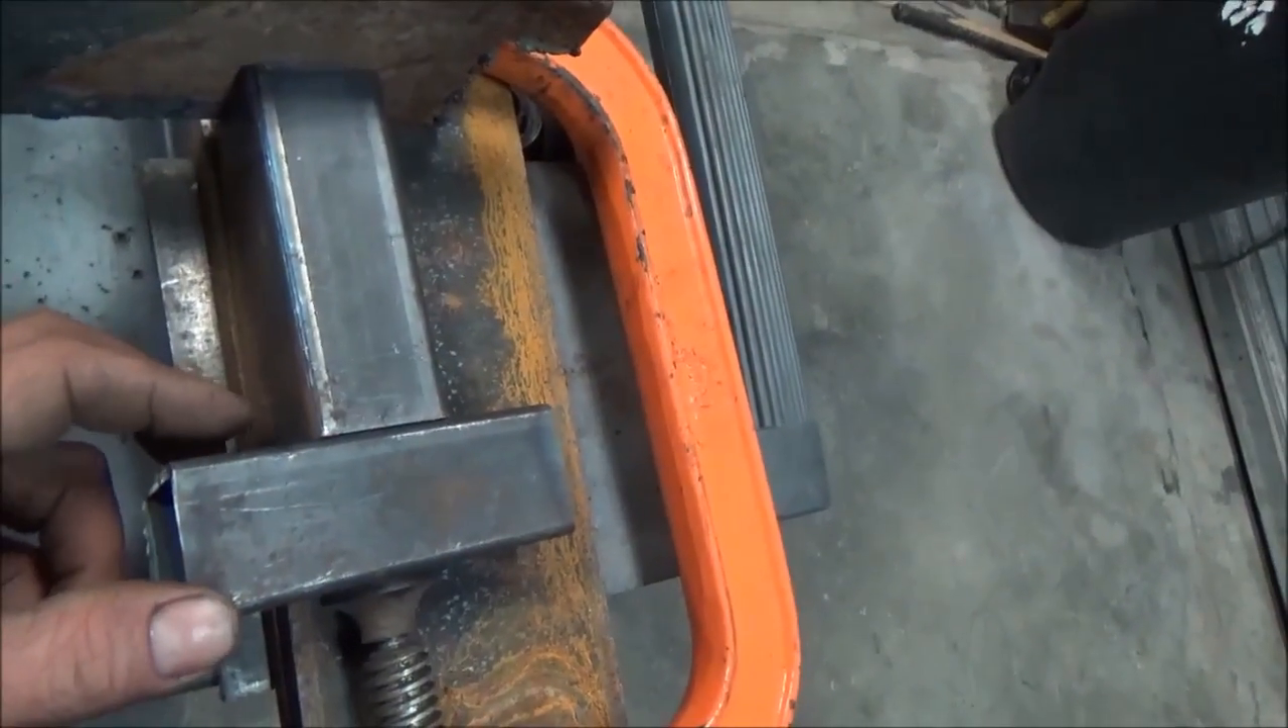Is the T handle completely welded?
No.